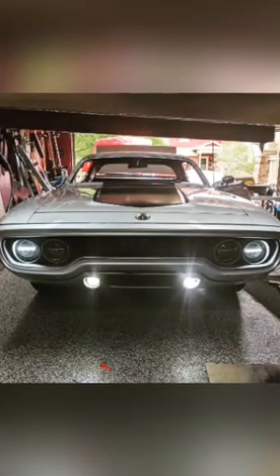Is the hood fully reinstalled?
Yes.